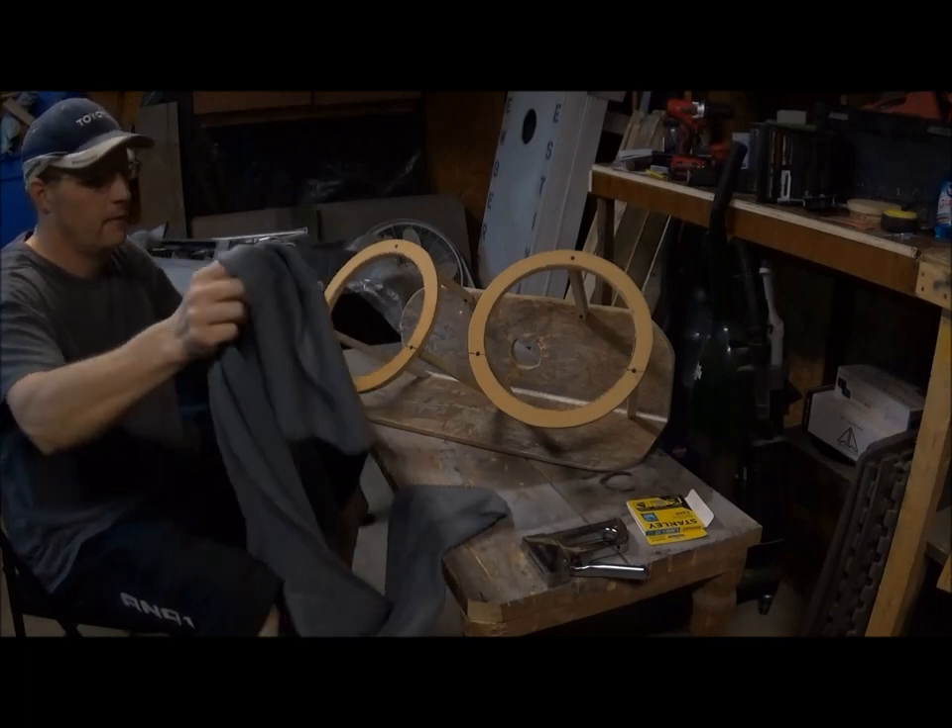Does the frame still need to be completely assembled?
No.